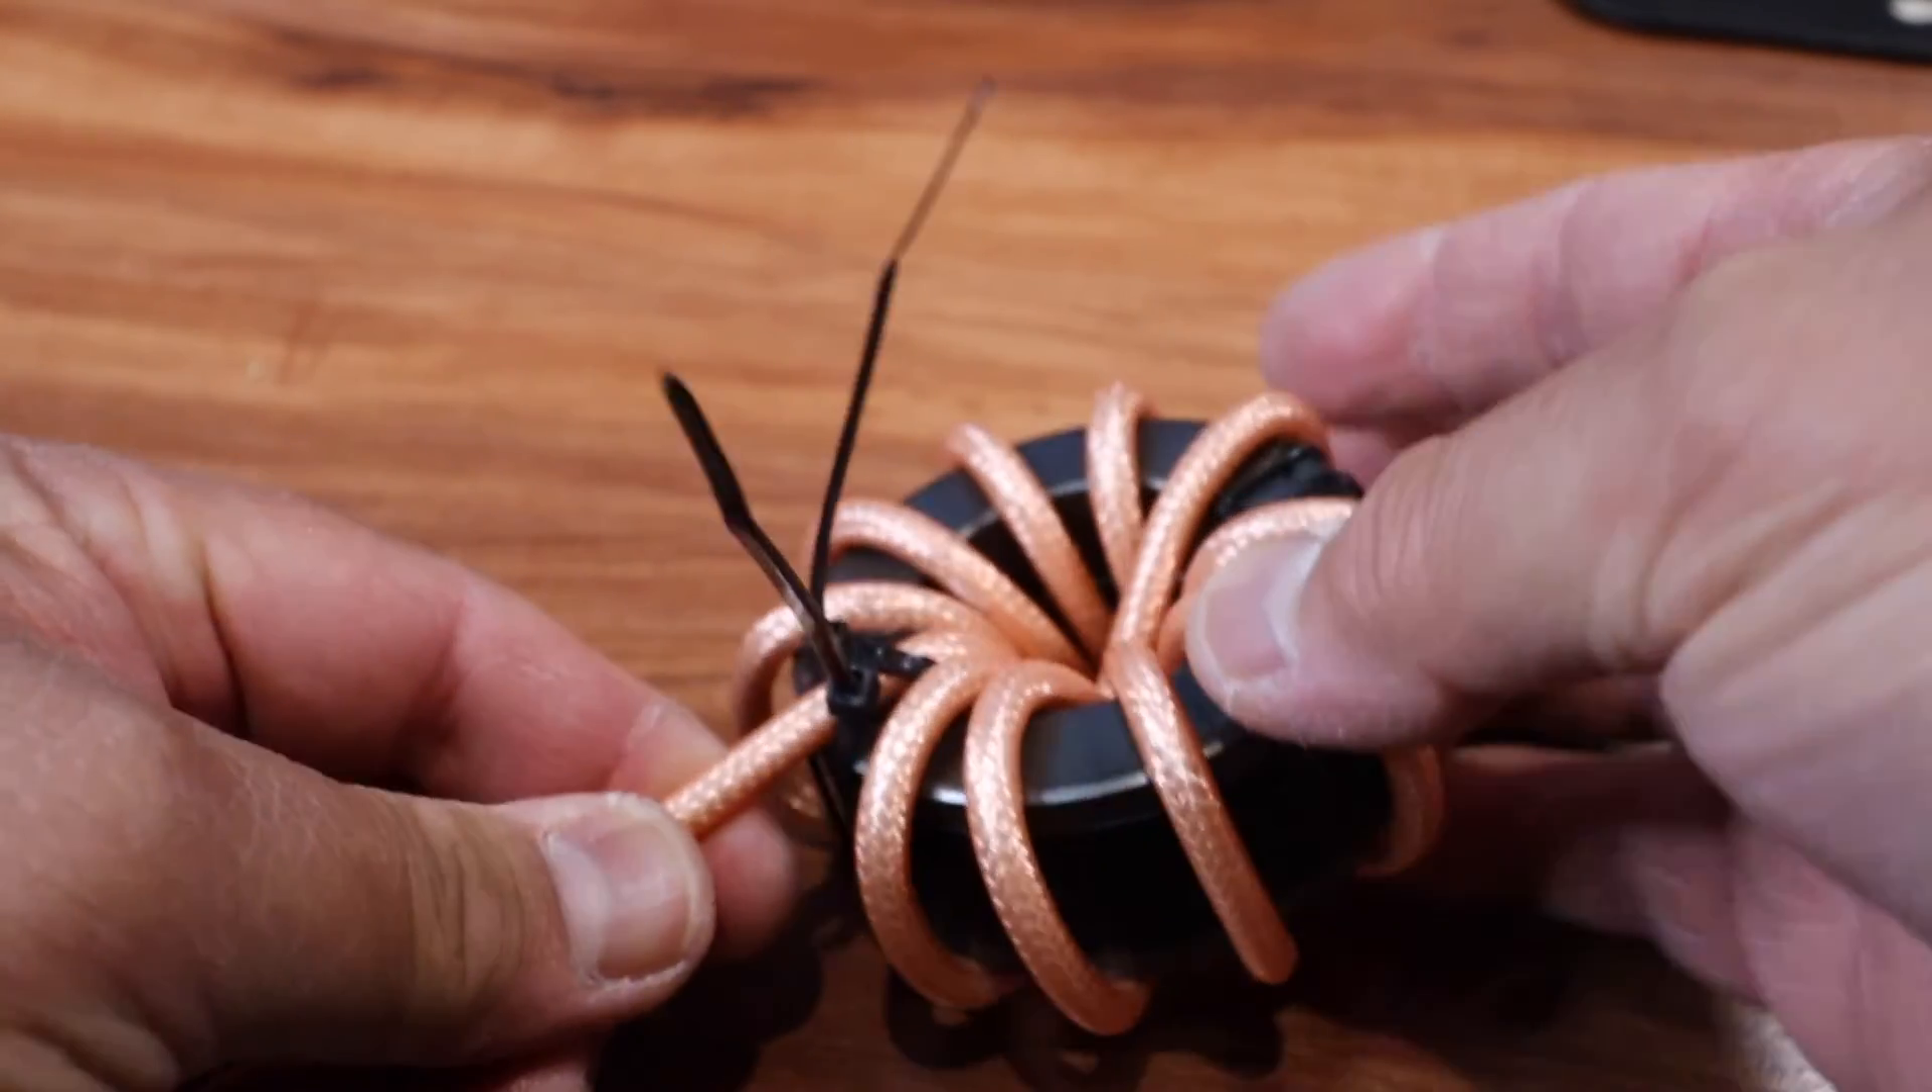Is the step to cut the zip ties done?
No.